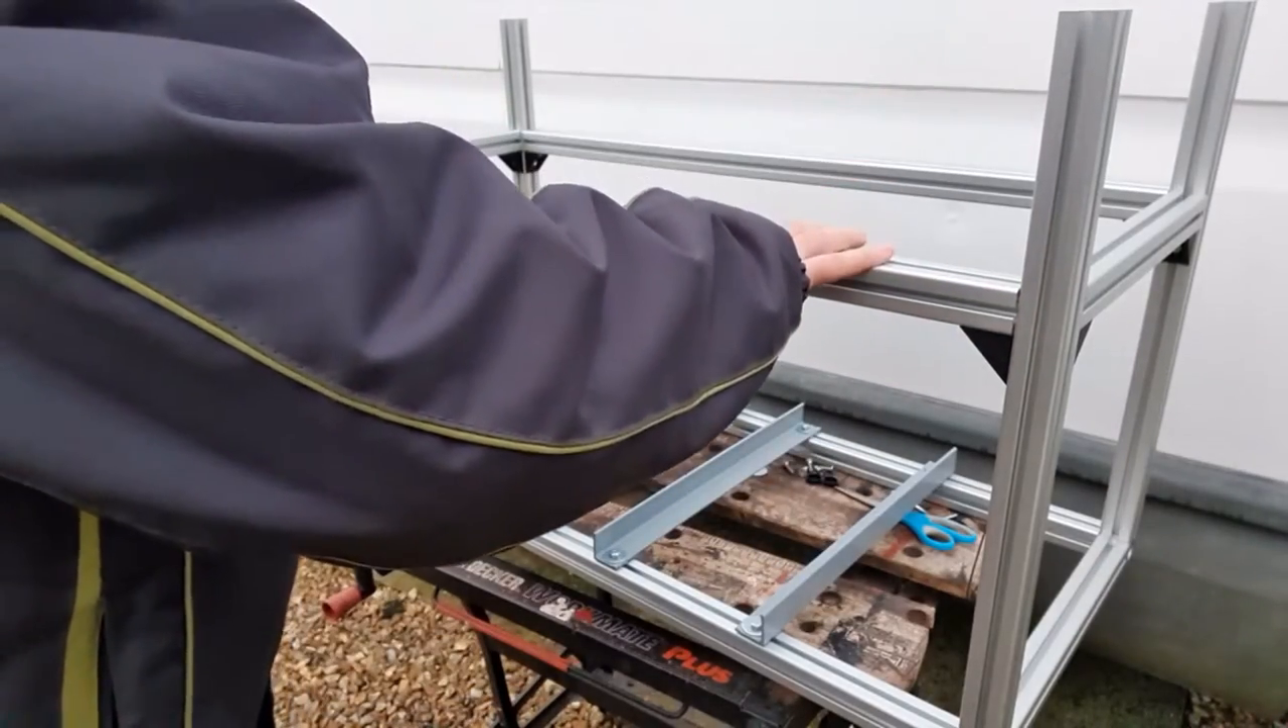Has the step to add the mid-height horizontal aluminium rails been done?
Yes.